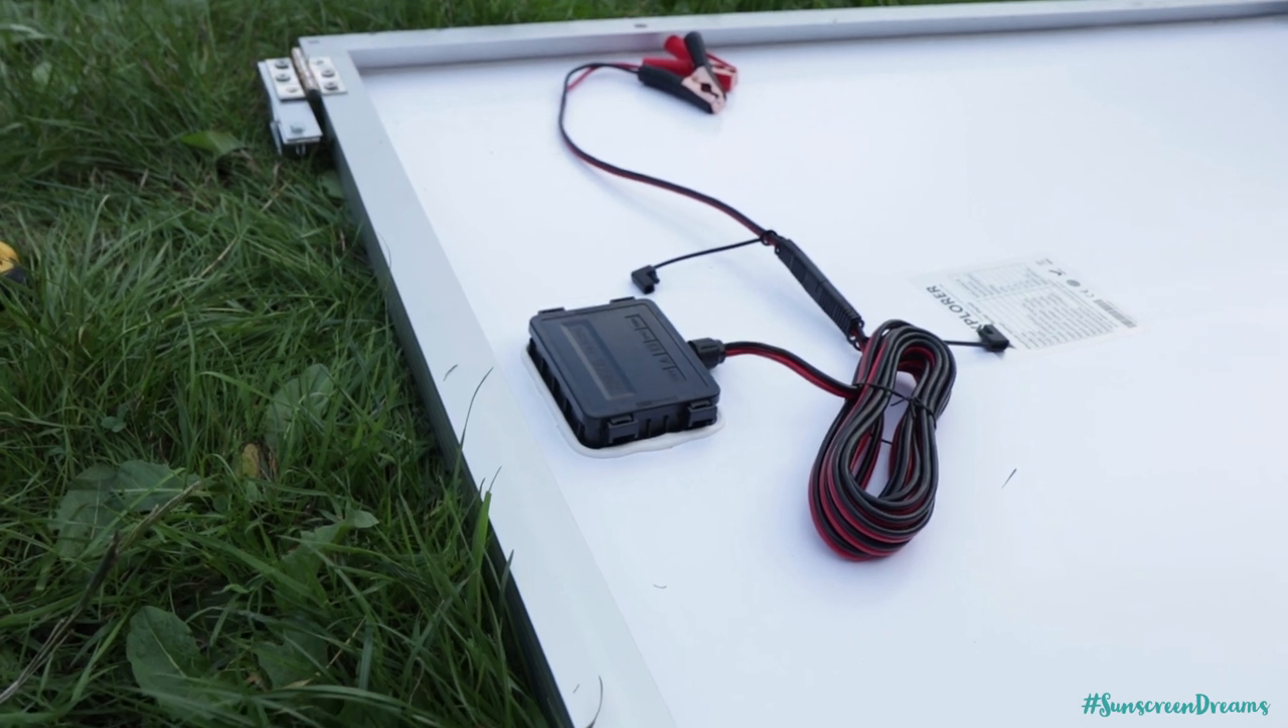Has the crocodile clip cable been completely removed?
No.